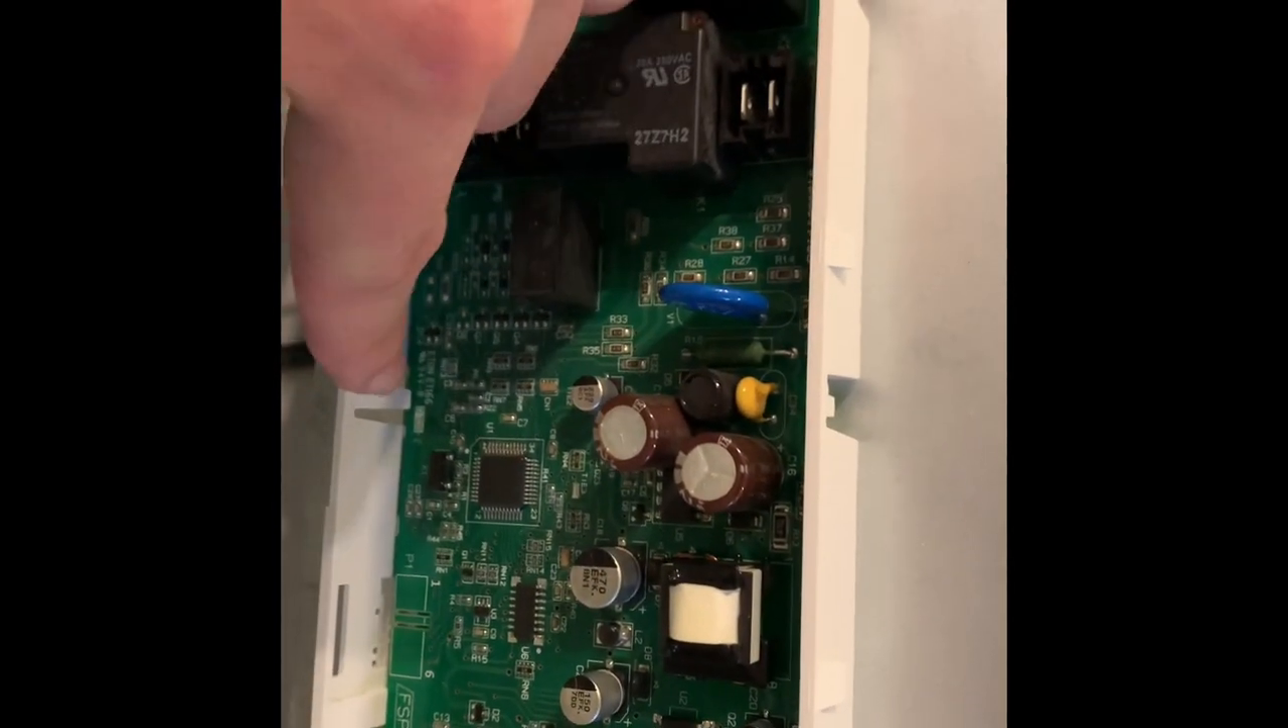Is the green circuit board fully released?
No.